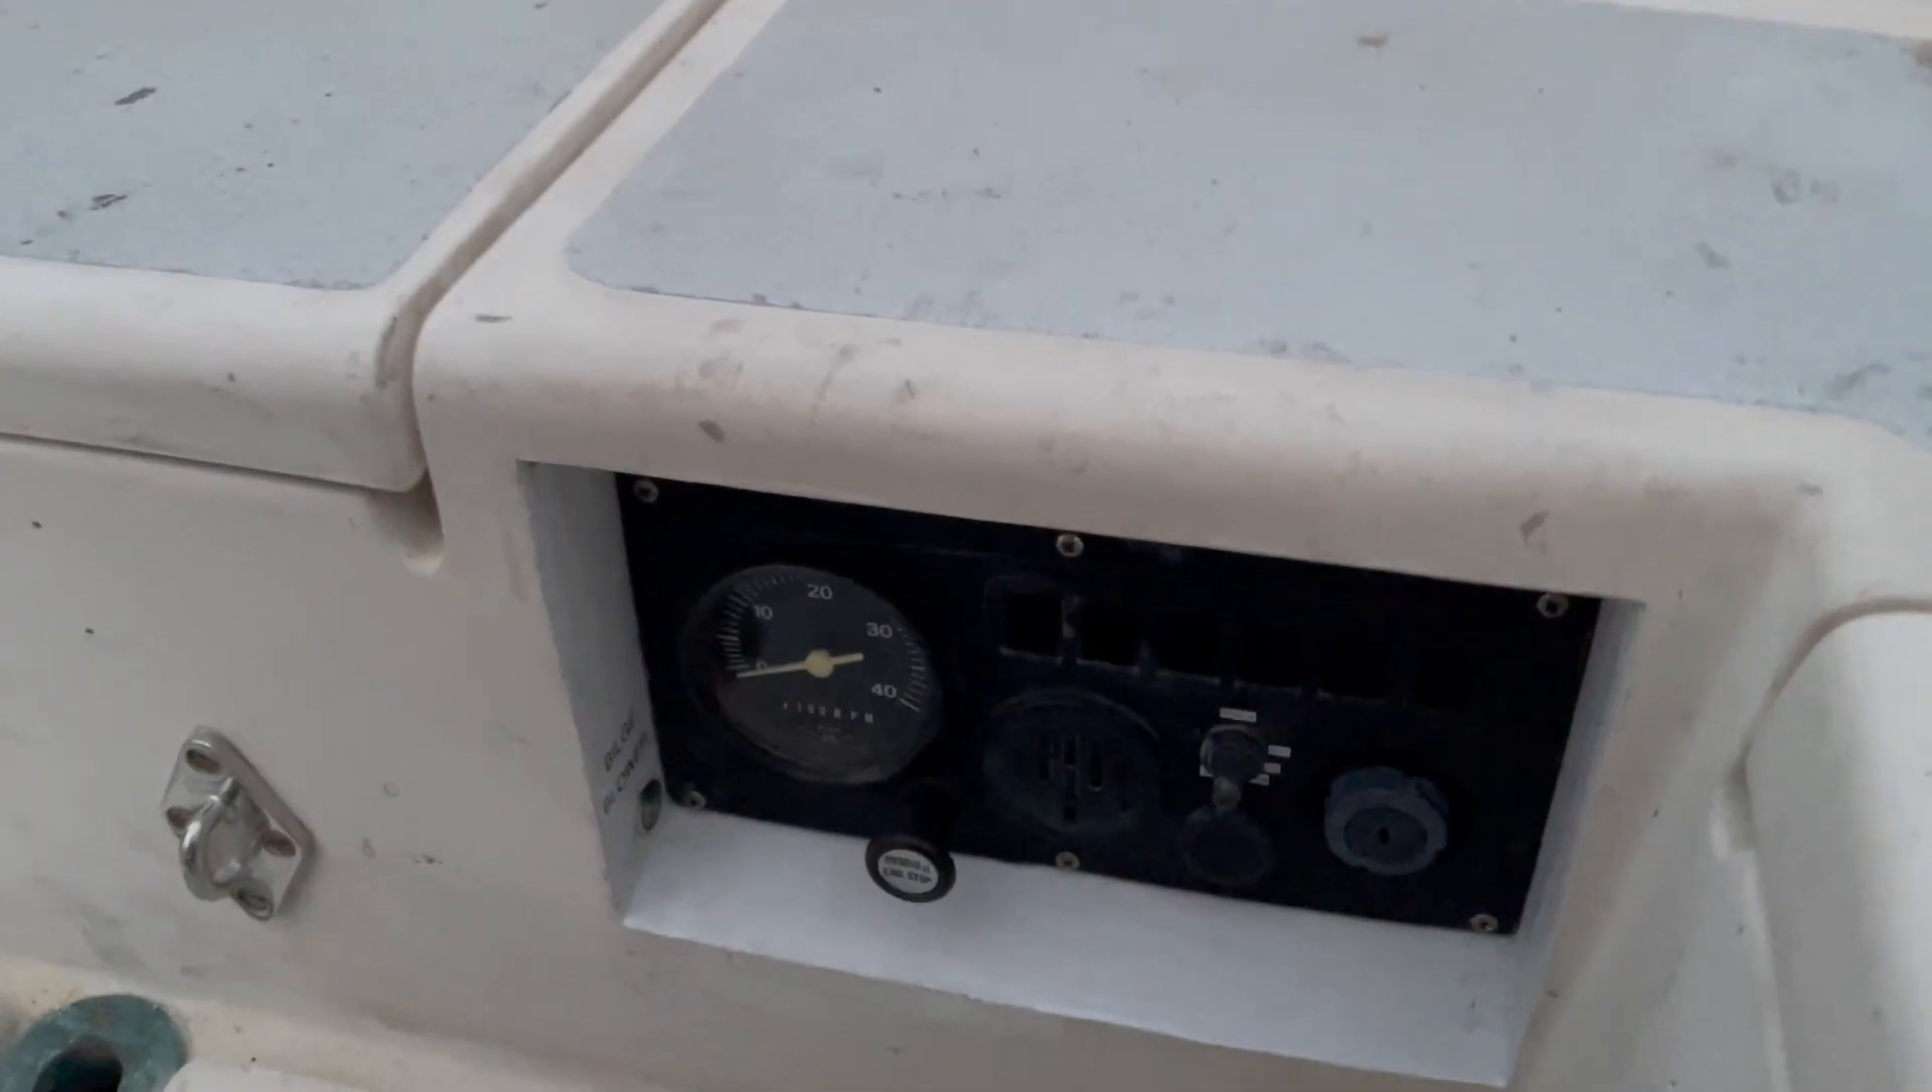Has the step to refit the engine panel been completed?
Yes.